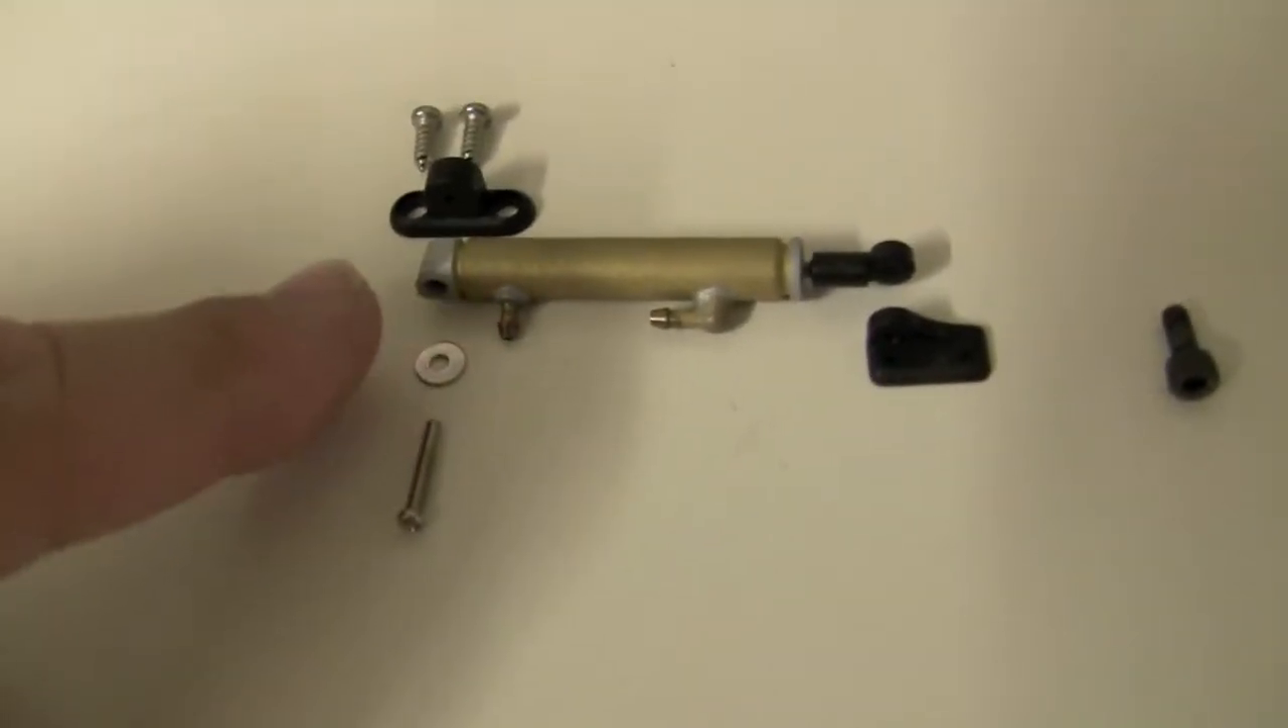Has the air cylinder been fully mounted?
No.